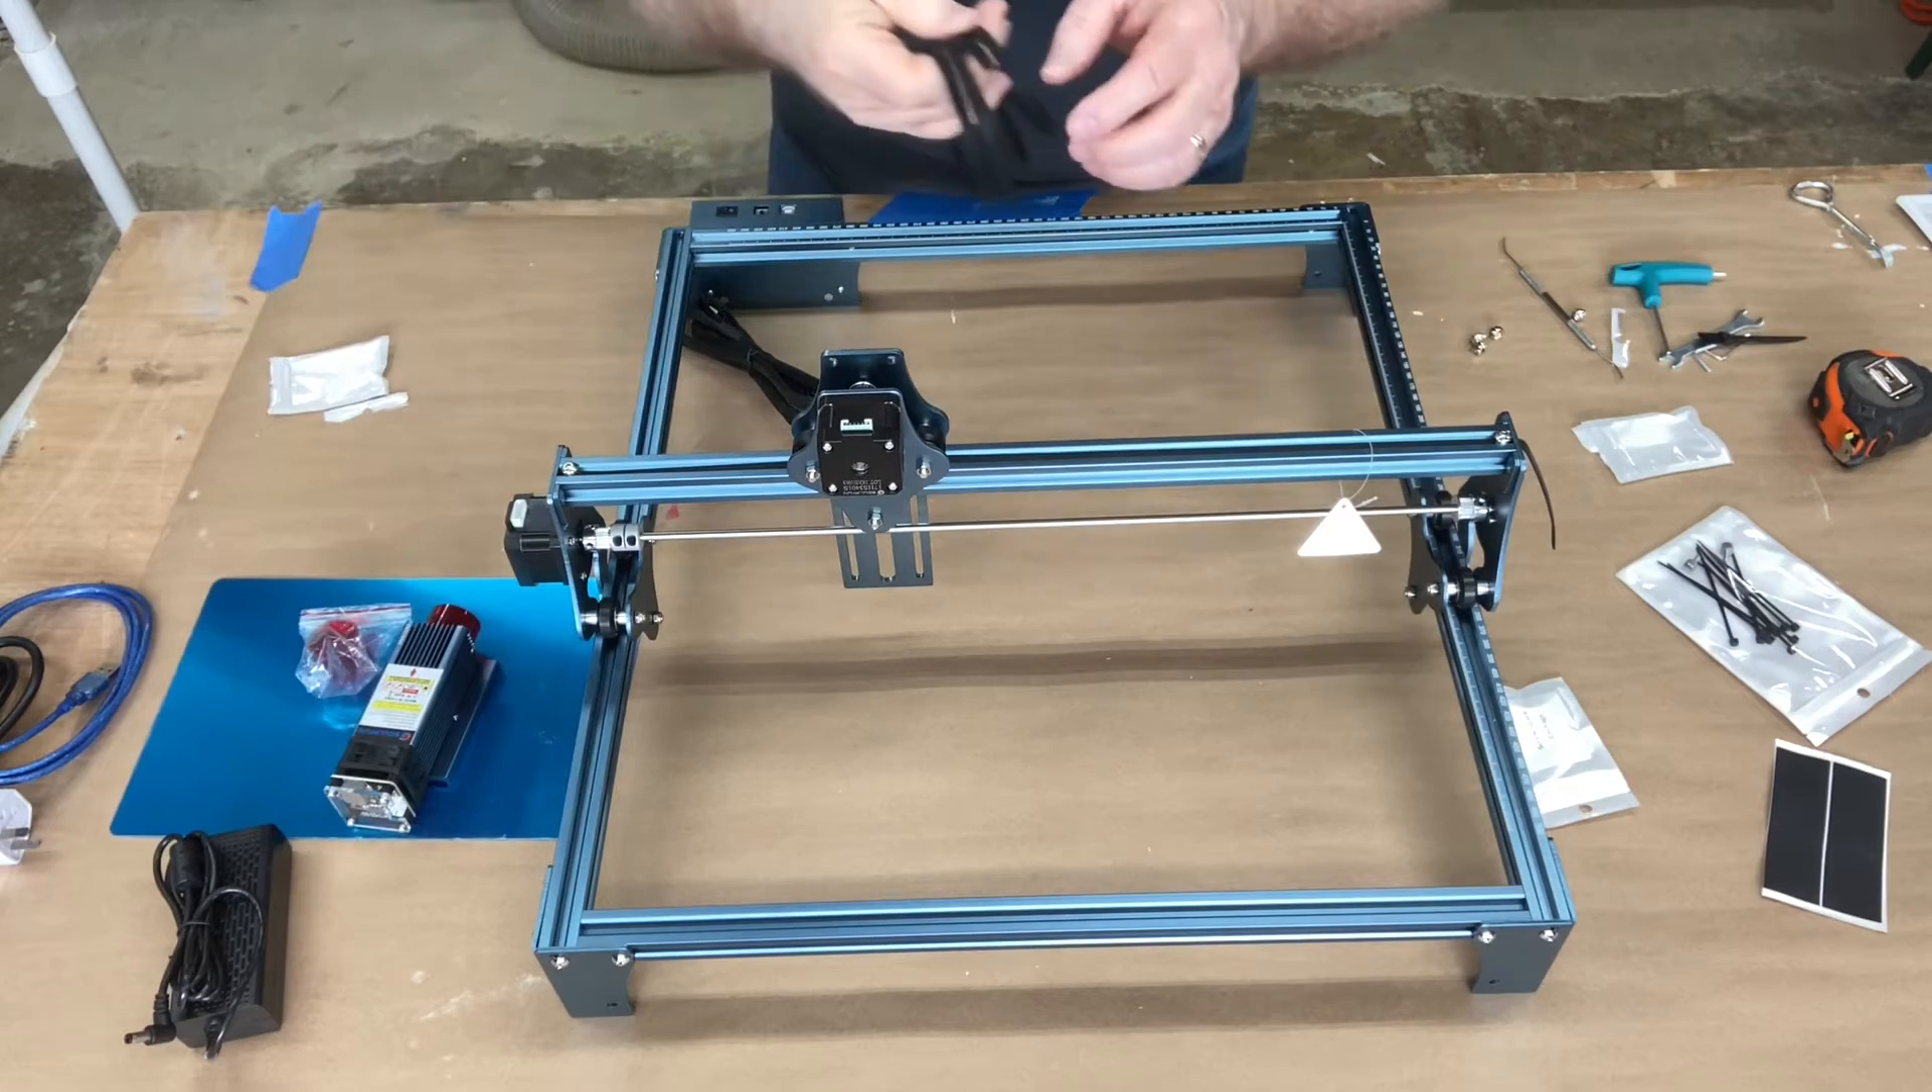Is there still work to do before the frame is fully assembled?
No.